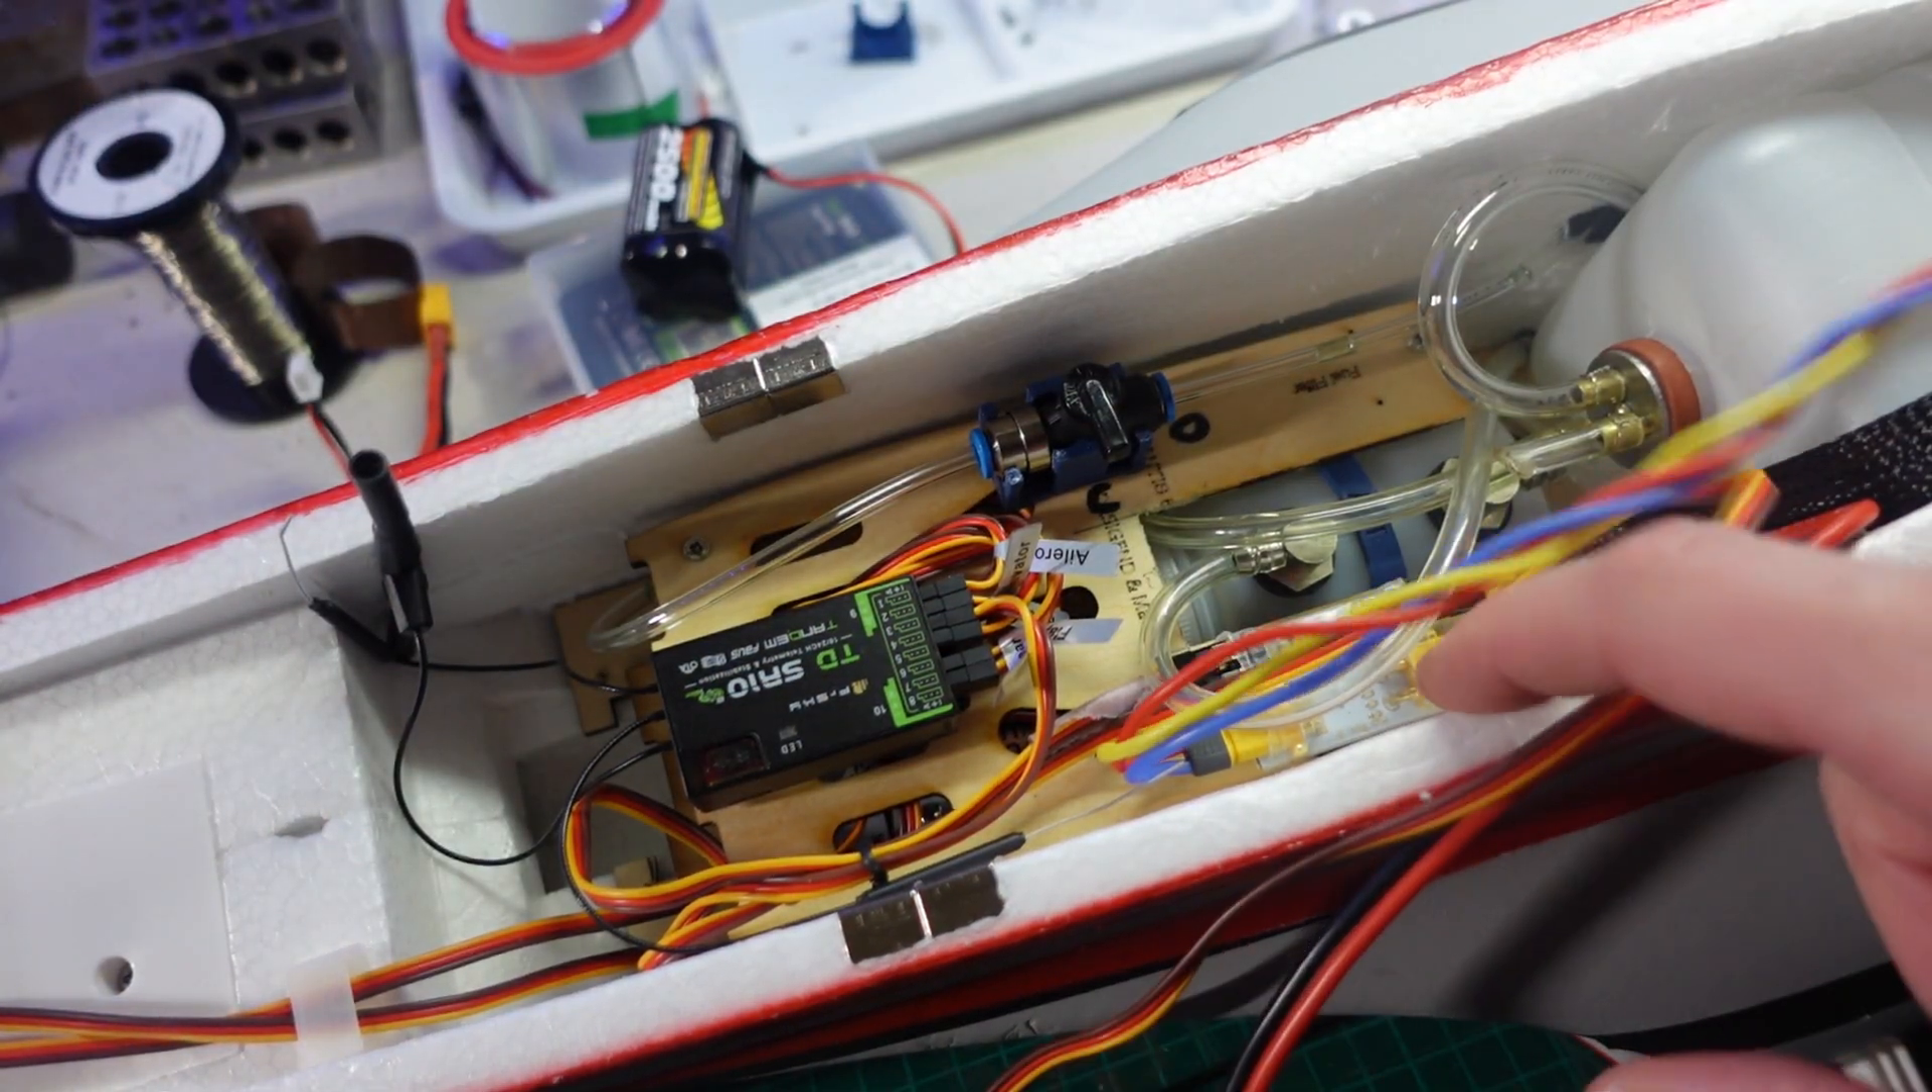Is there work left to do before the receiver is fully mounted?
No.